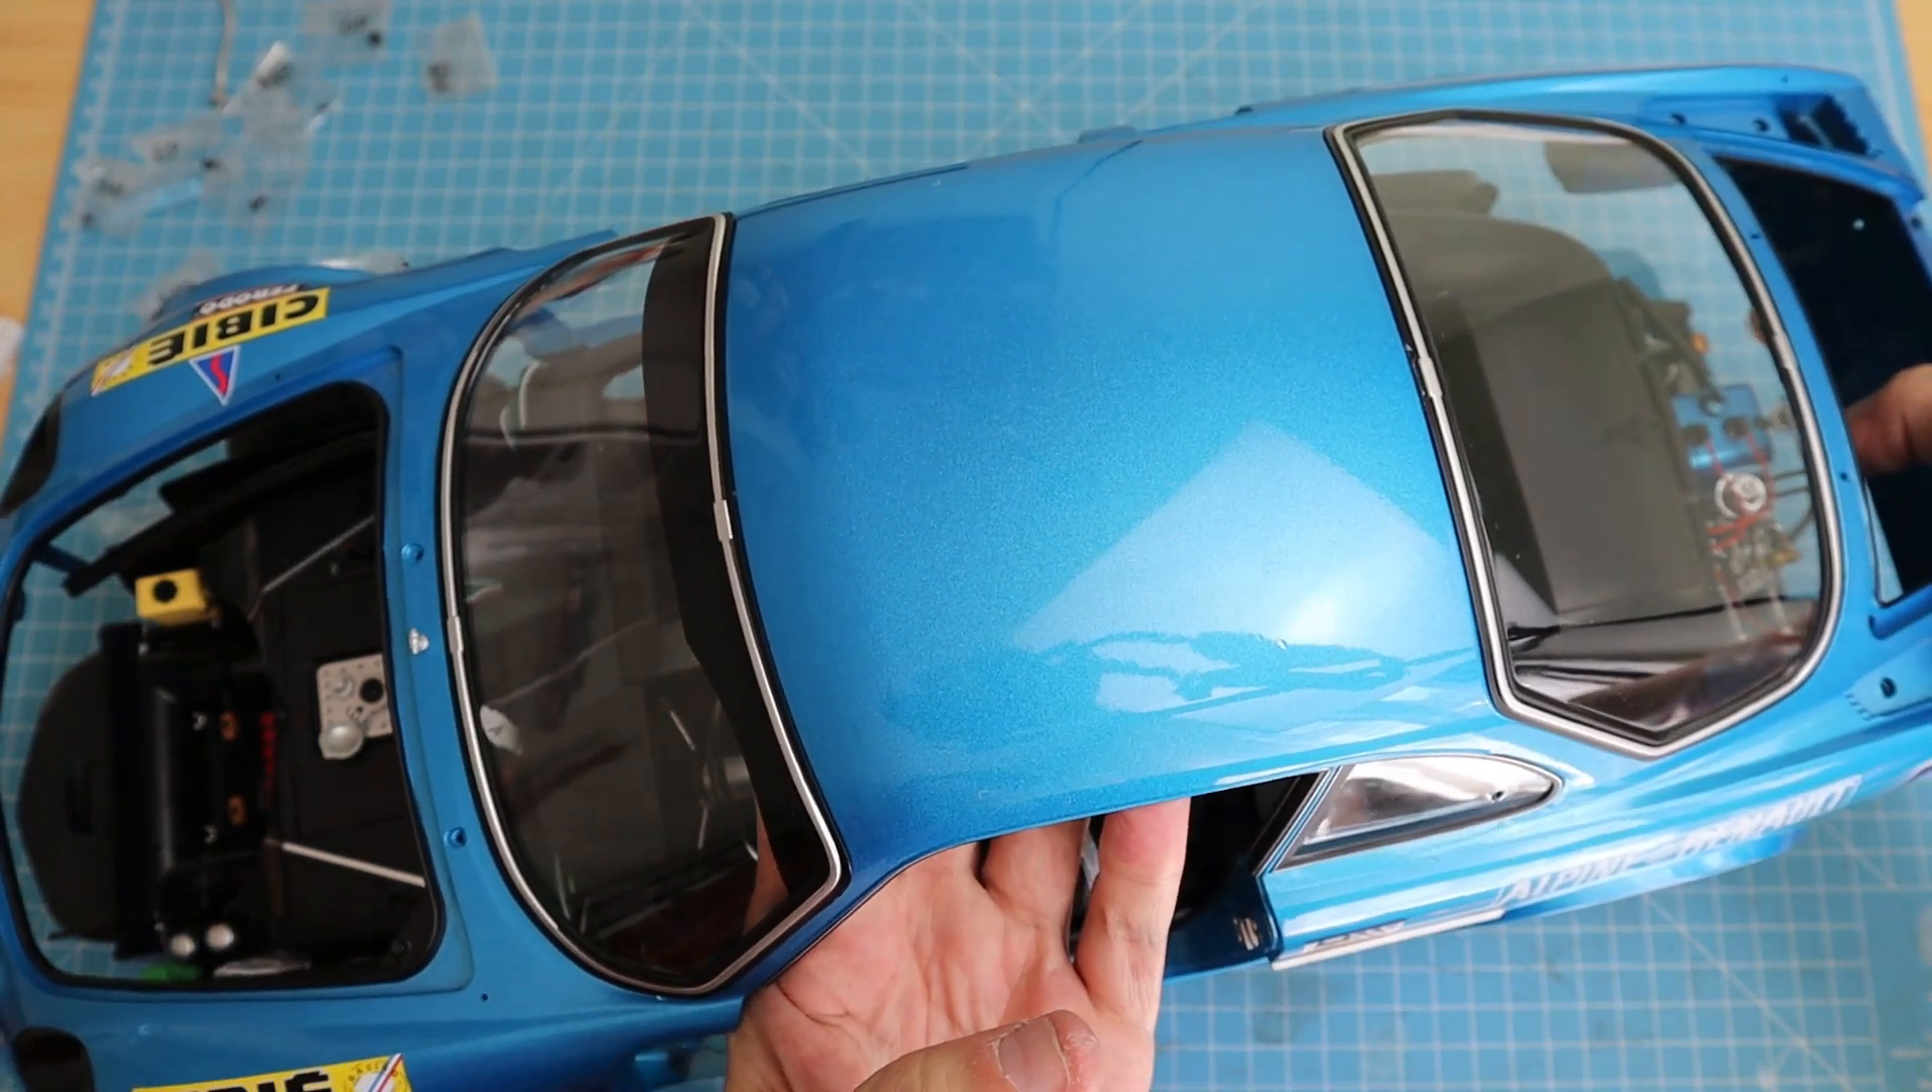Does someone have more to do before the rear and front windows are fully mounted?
No.